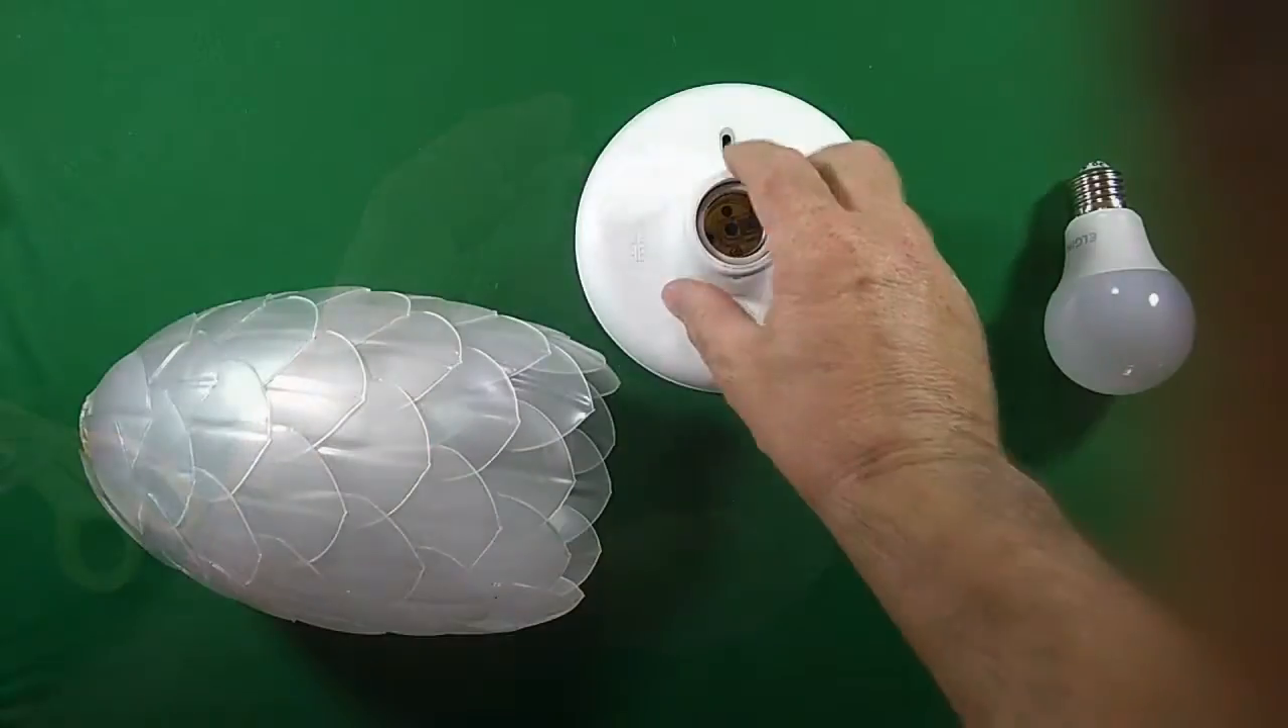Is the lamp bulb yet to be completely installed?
Yes.